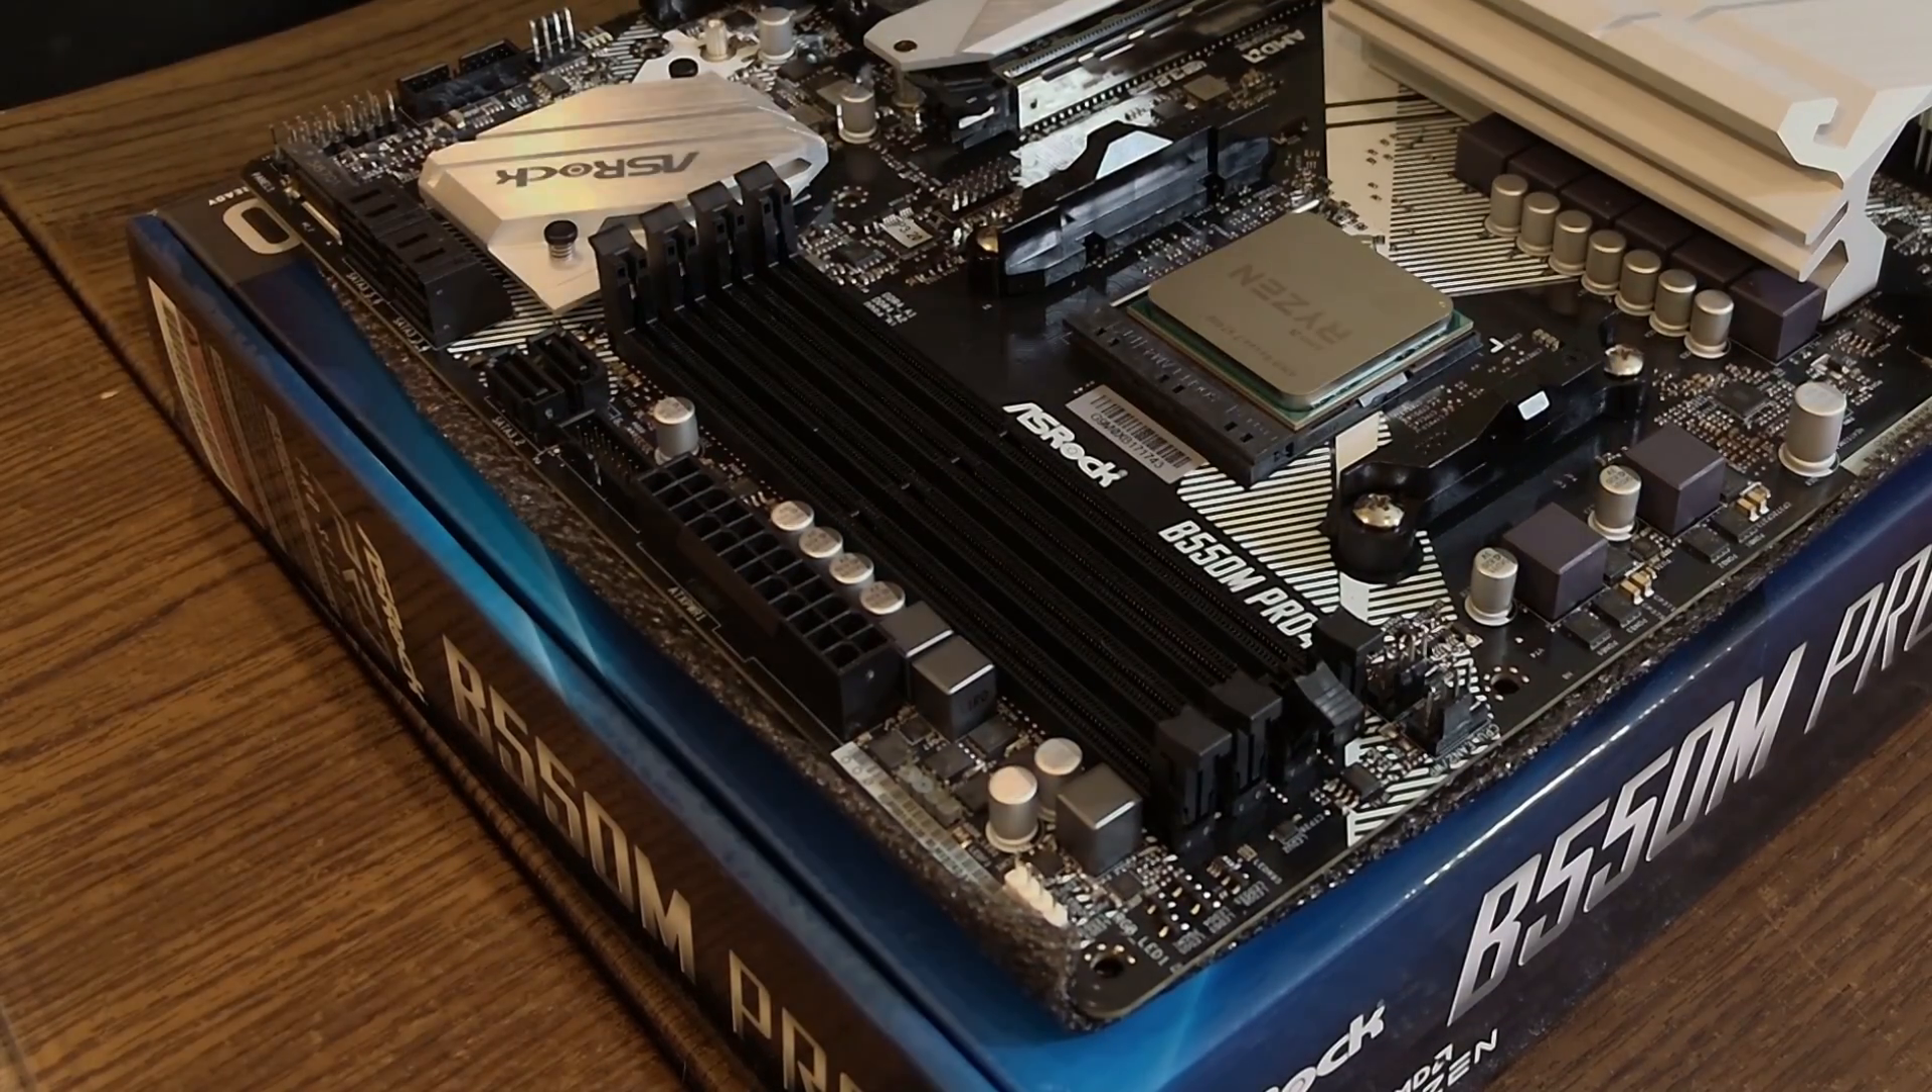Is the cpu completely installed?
Yes.